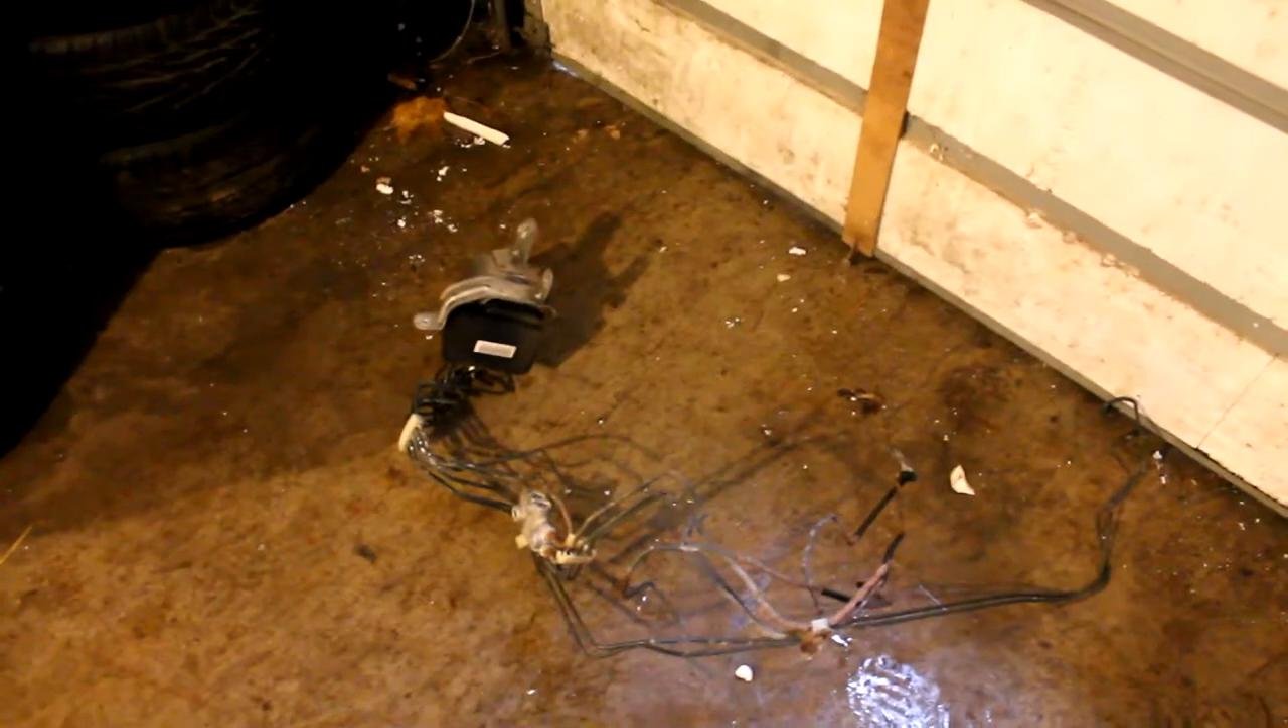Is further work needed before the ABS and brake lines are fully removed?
No.